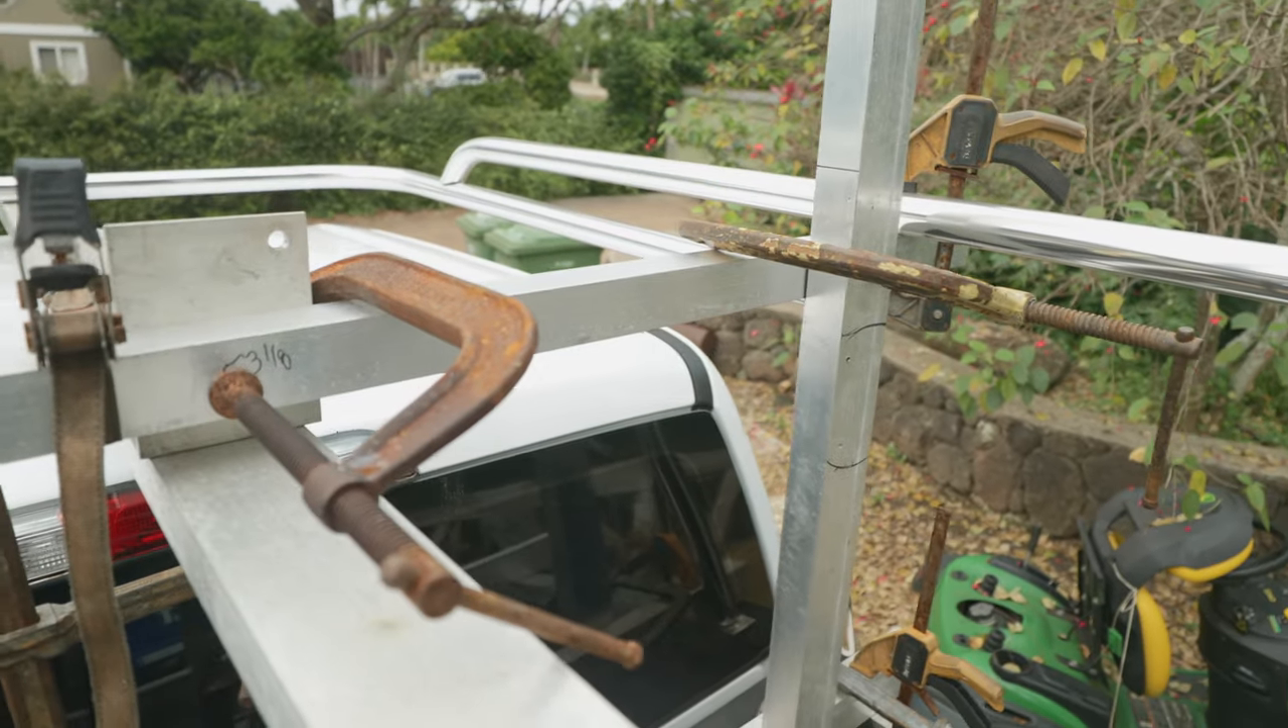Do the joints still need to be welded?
Yes.